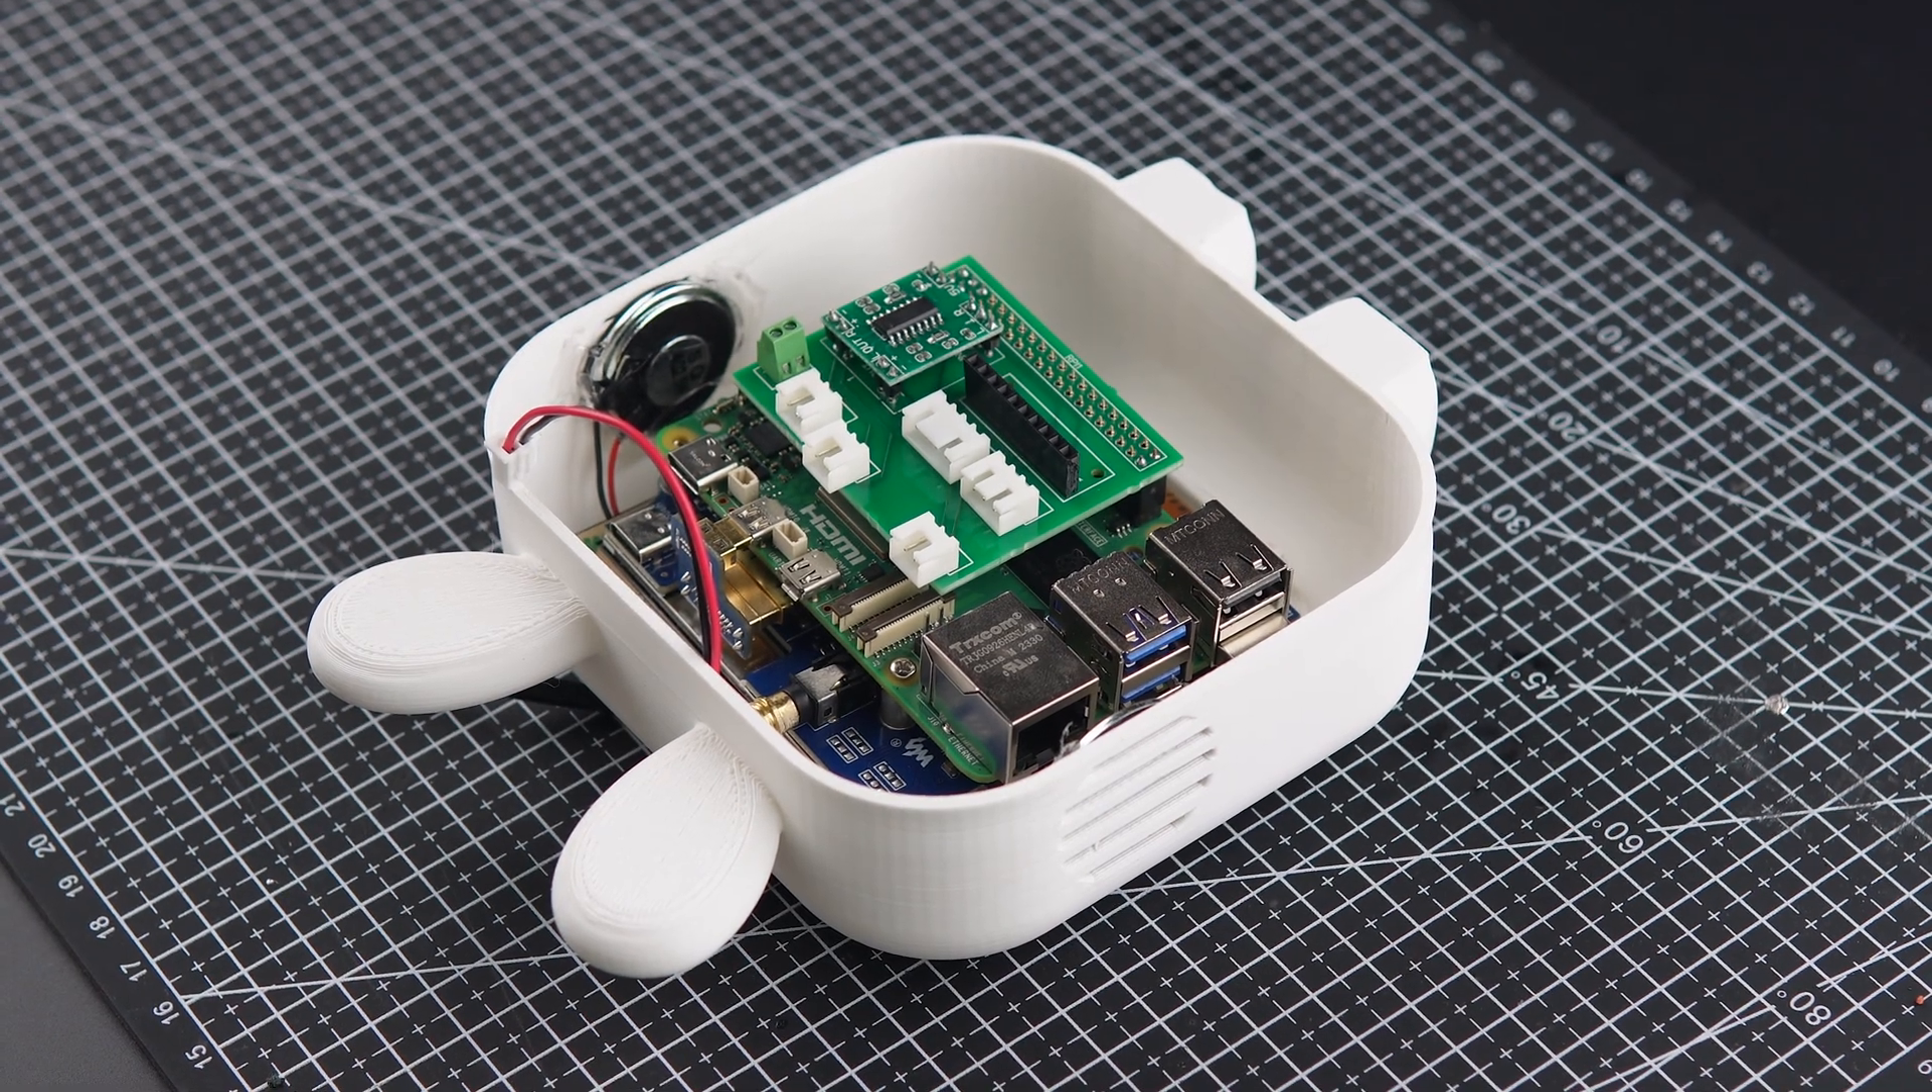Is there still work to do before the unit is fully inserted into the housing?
No.